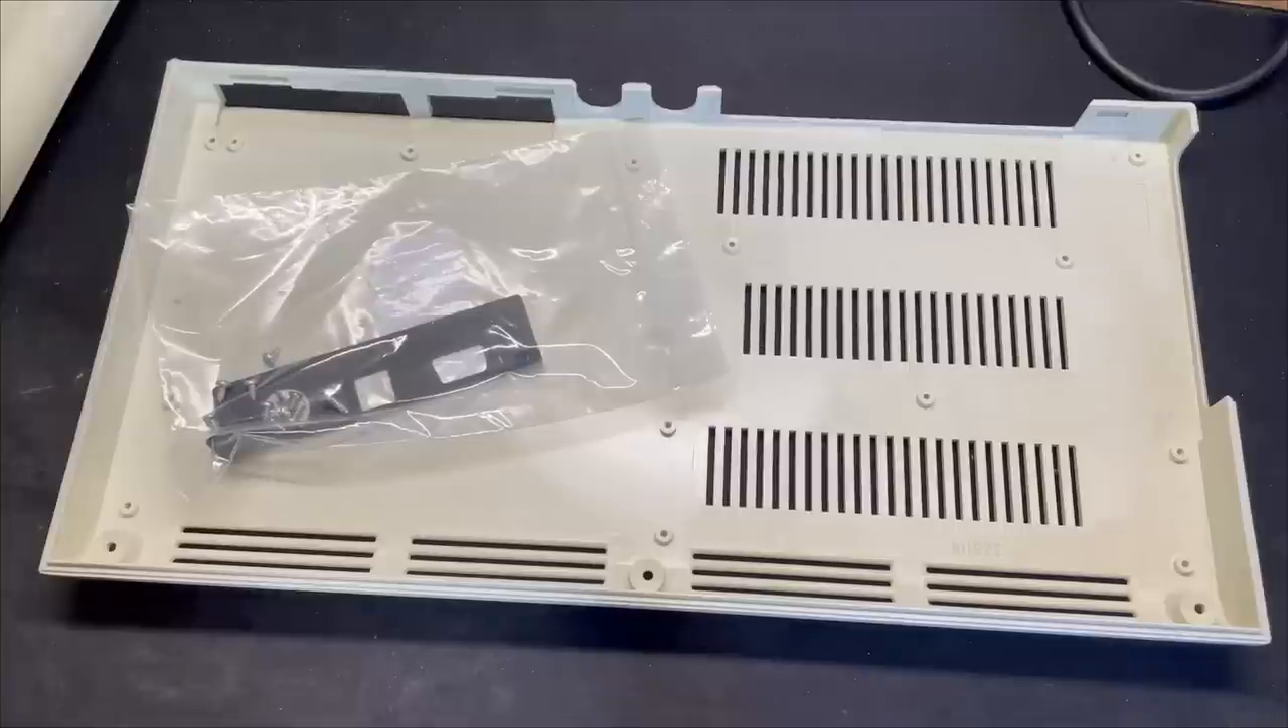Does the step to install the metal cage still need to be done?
Yes.